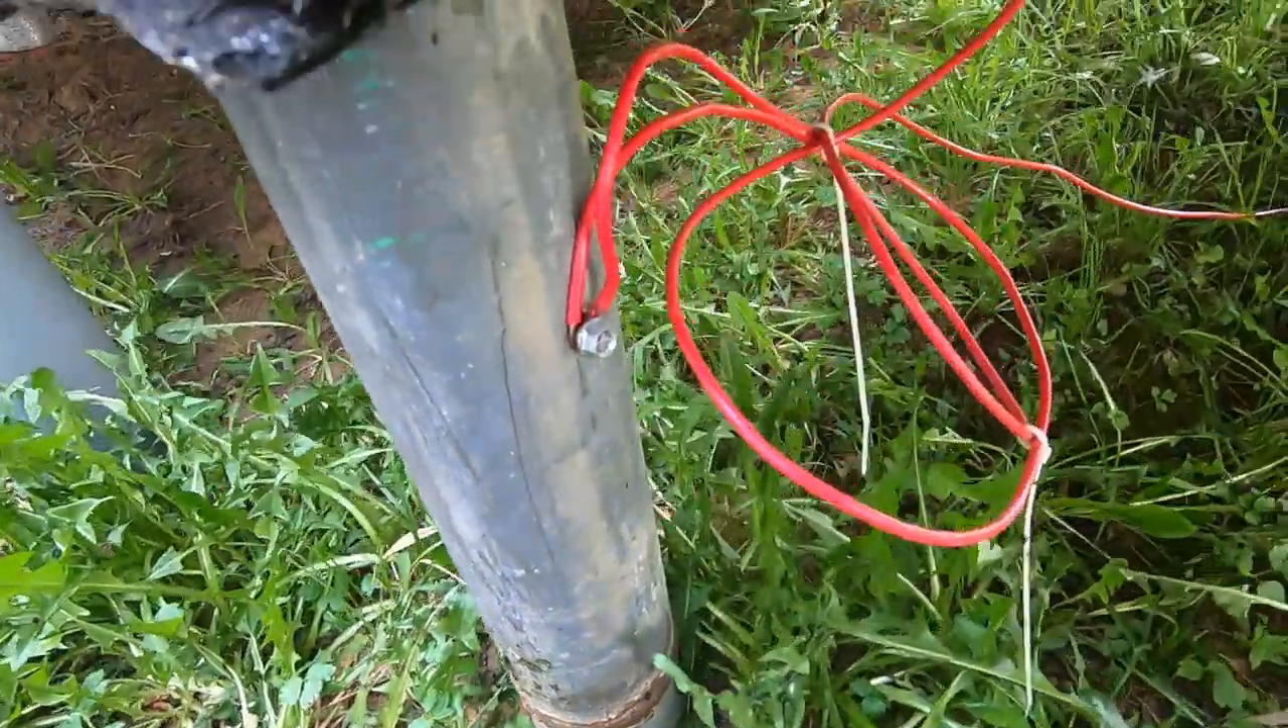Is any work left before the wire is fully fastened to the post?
No.